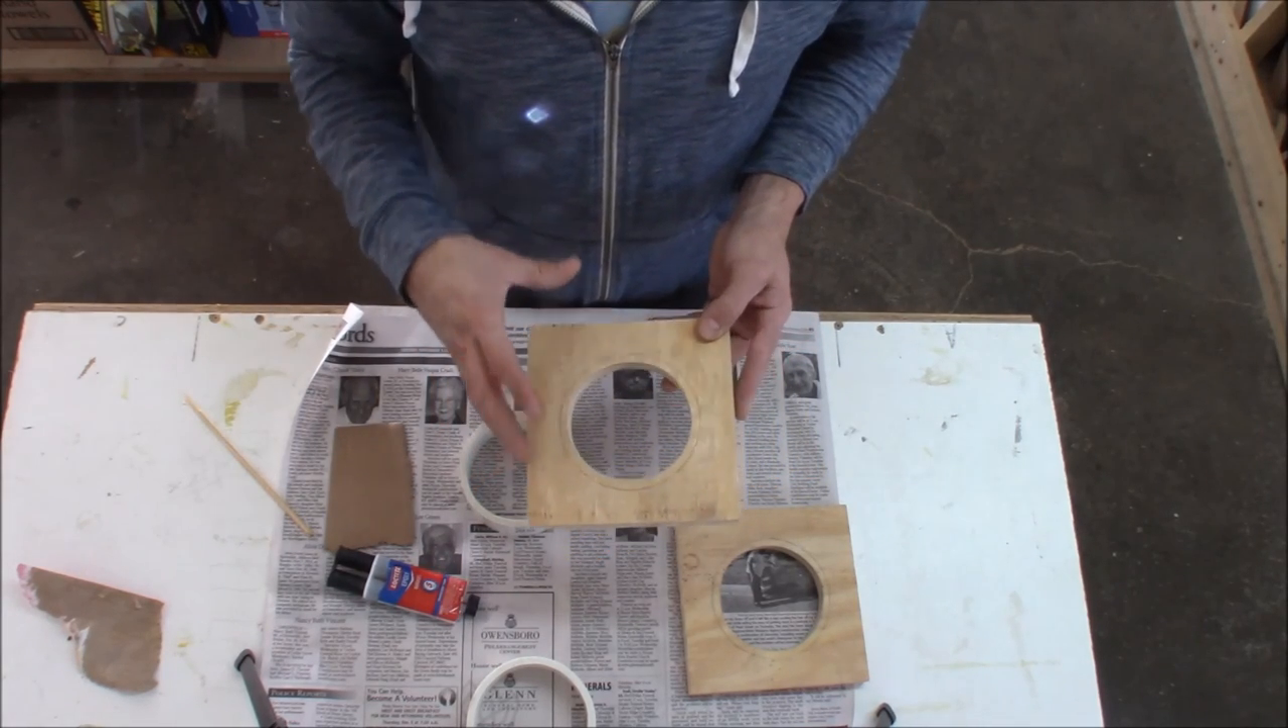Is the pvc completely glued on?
No.